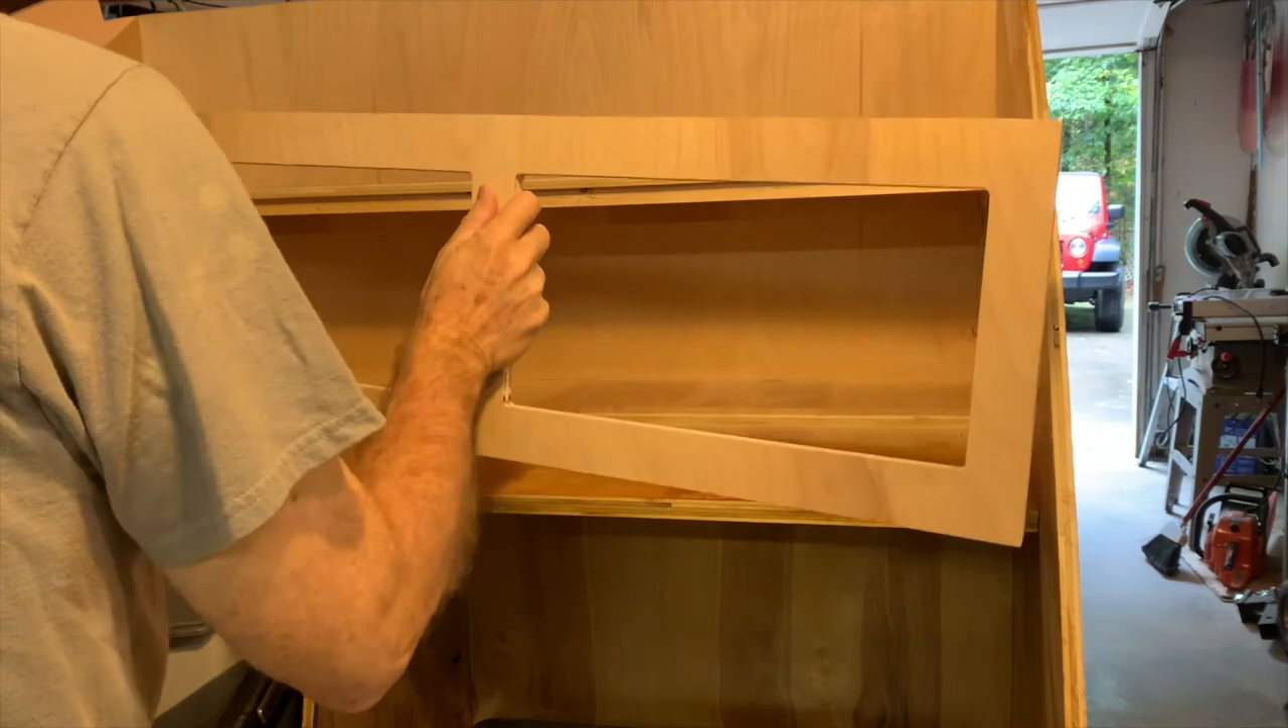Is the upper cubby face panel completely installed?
No.